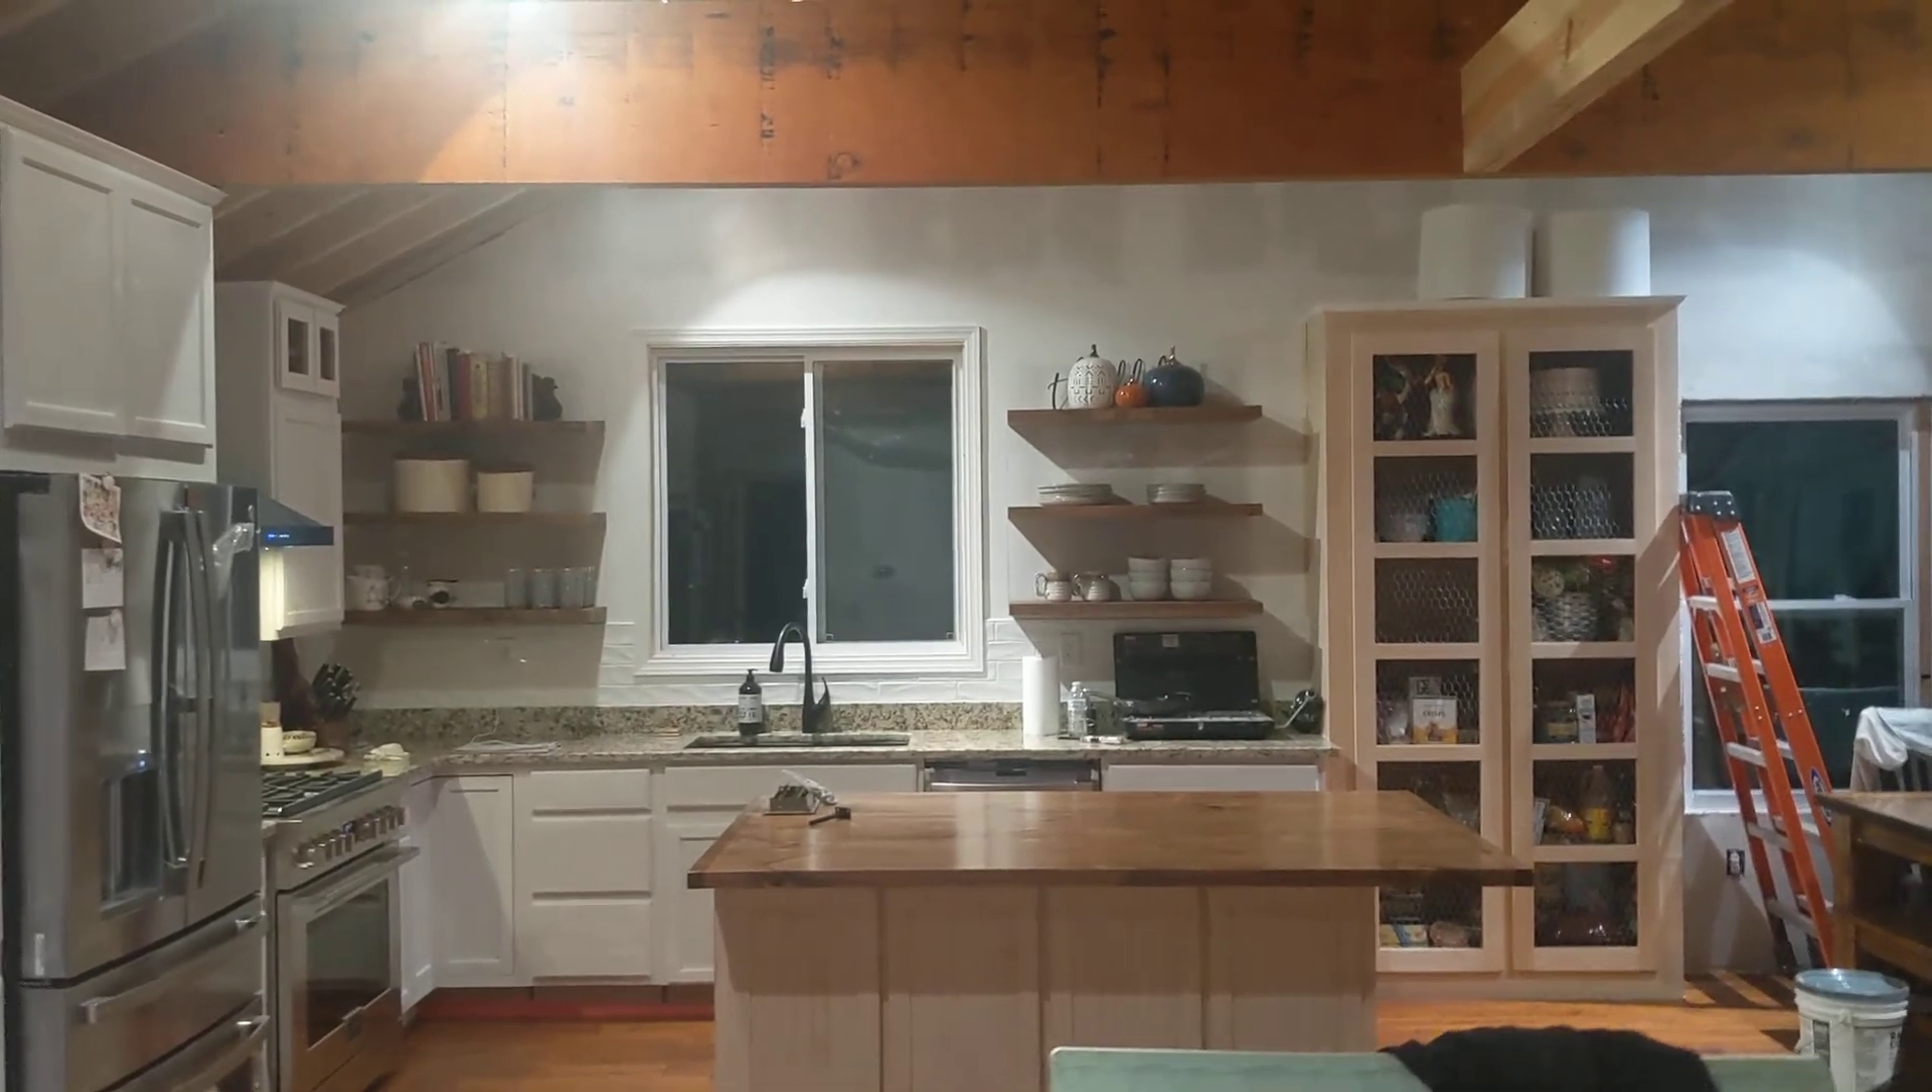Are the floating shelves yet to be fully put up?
No.